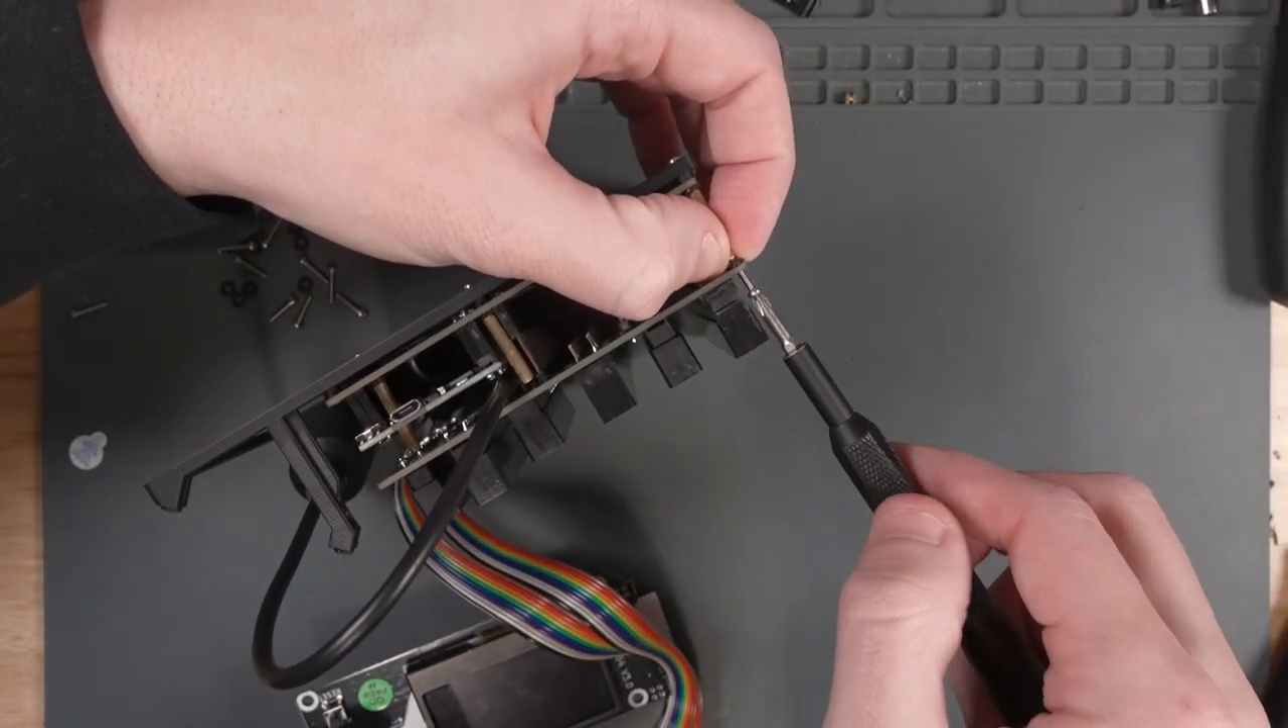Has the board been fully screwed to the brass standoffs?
No.